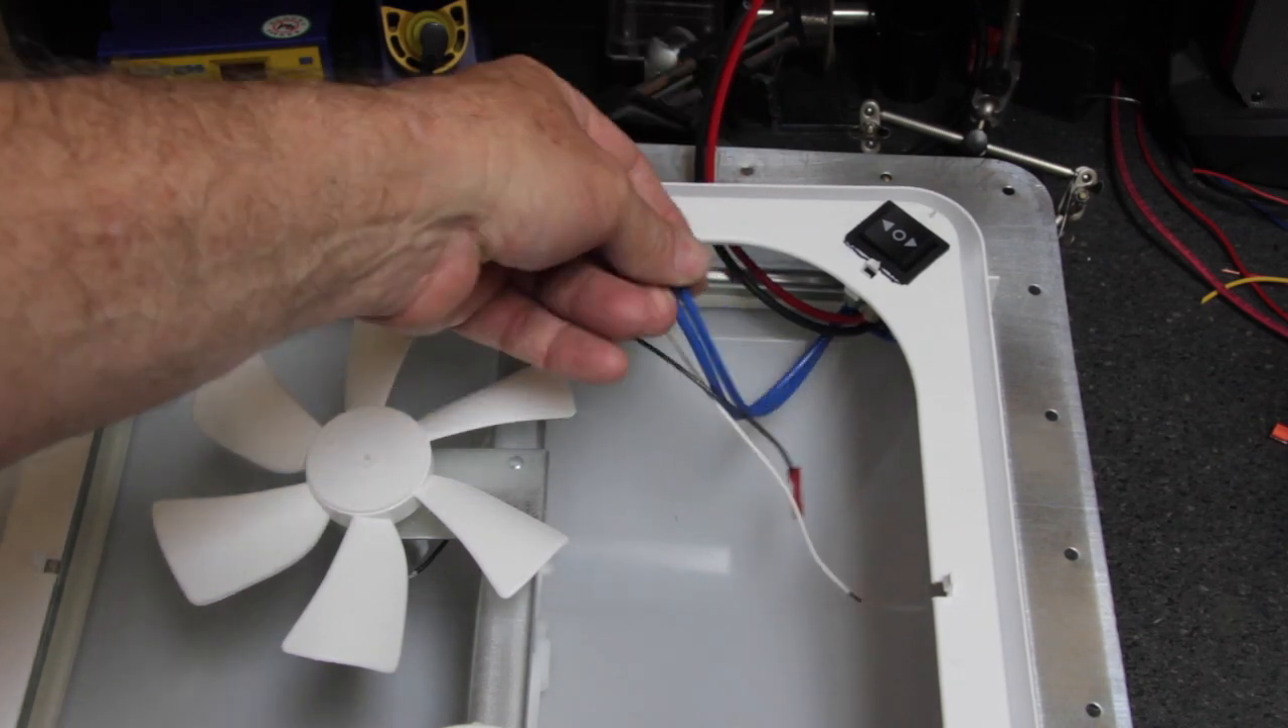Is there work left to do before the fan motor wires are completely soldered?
Yes.